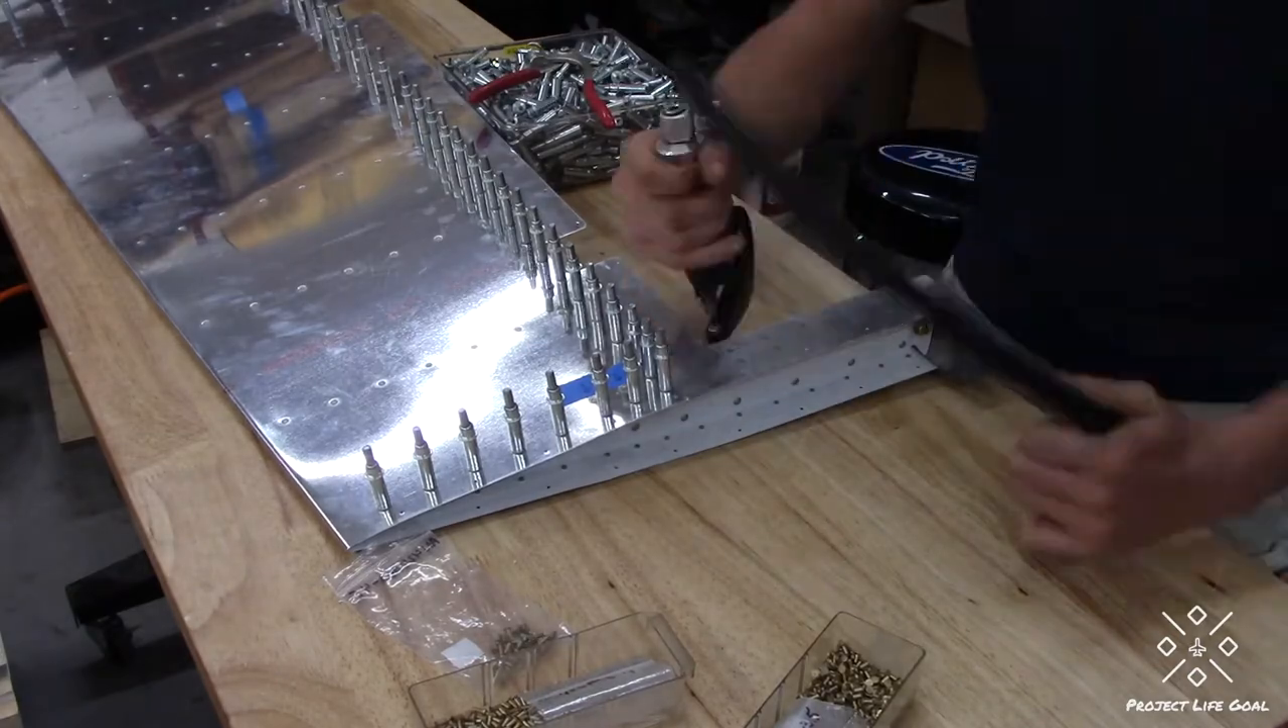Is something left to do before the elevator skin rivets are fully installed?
Yes.